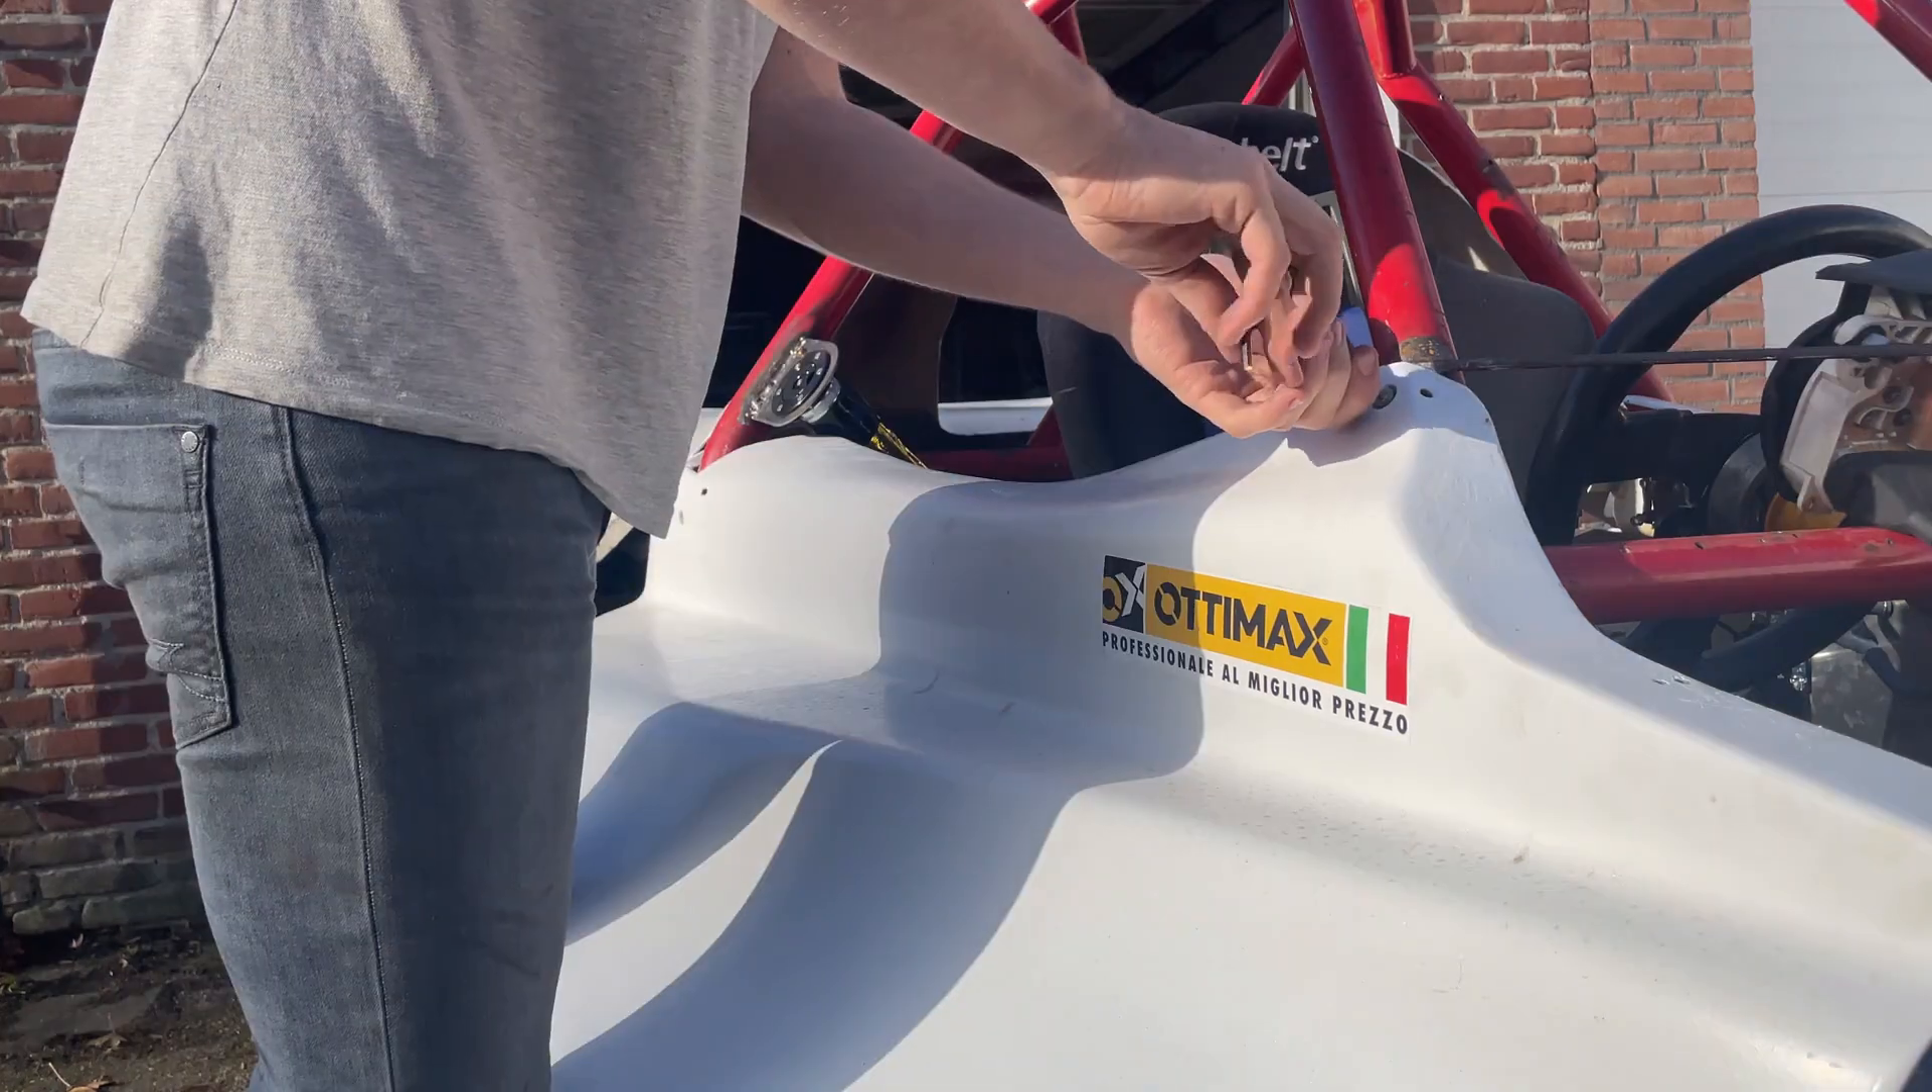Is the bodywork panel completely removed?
No.